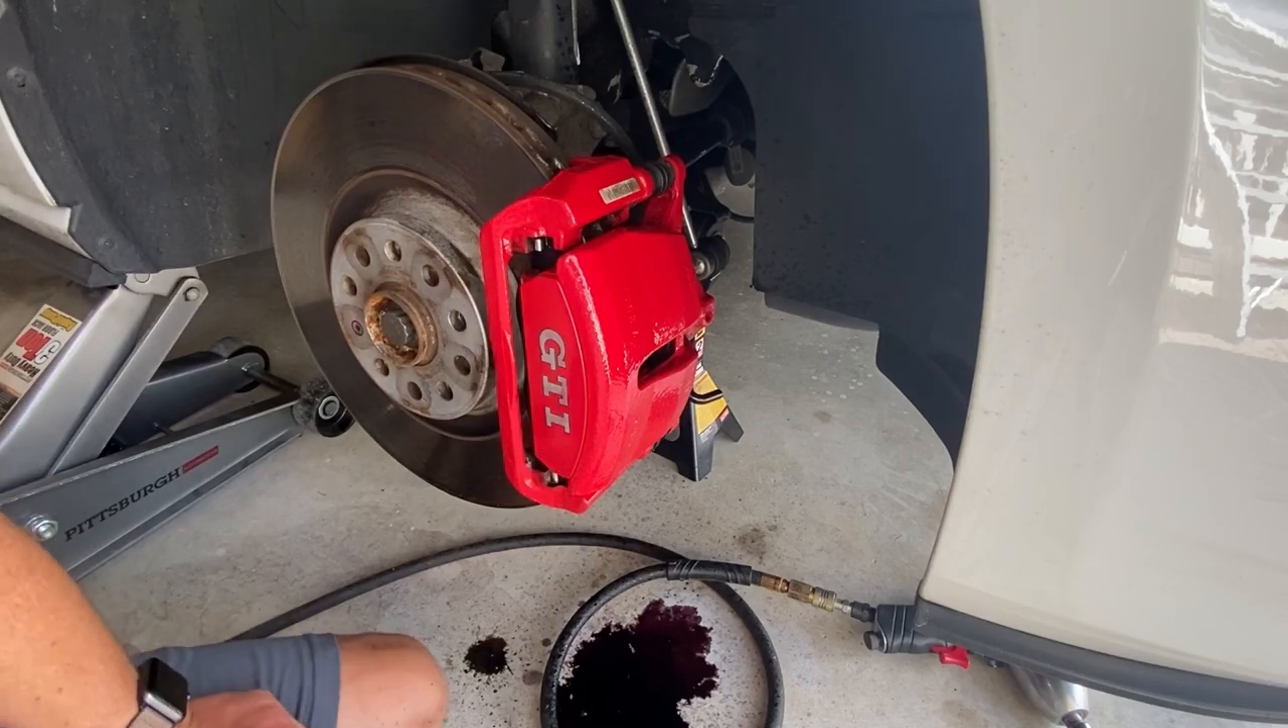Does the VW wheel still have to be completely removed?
No.